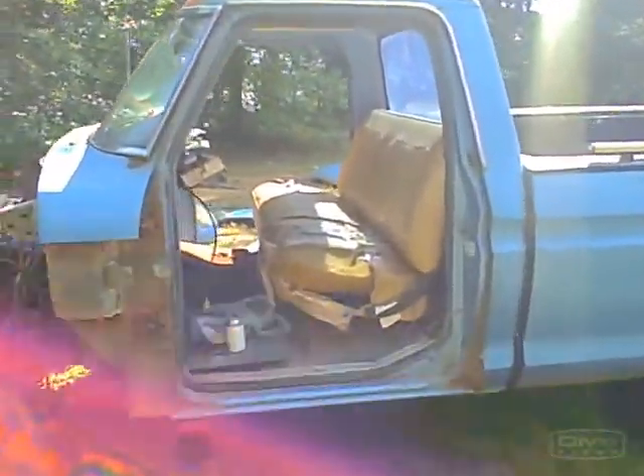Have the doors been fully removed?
Yes.